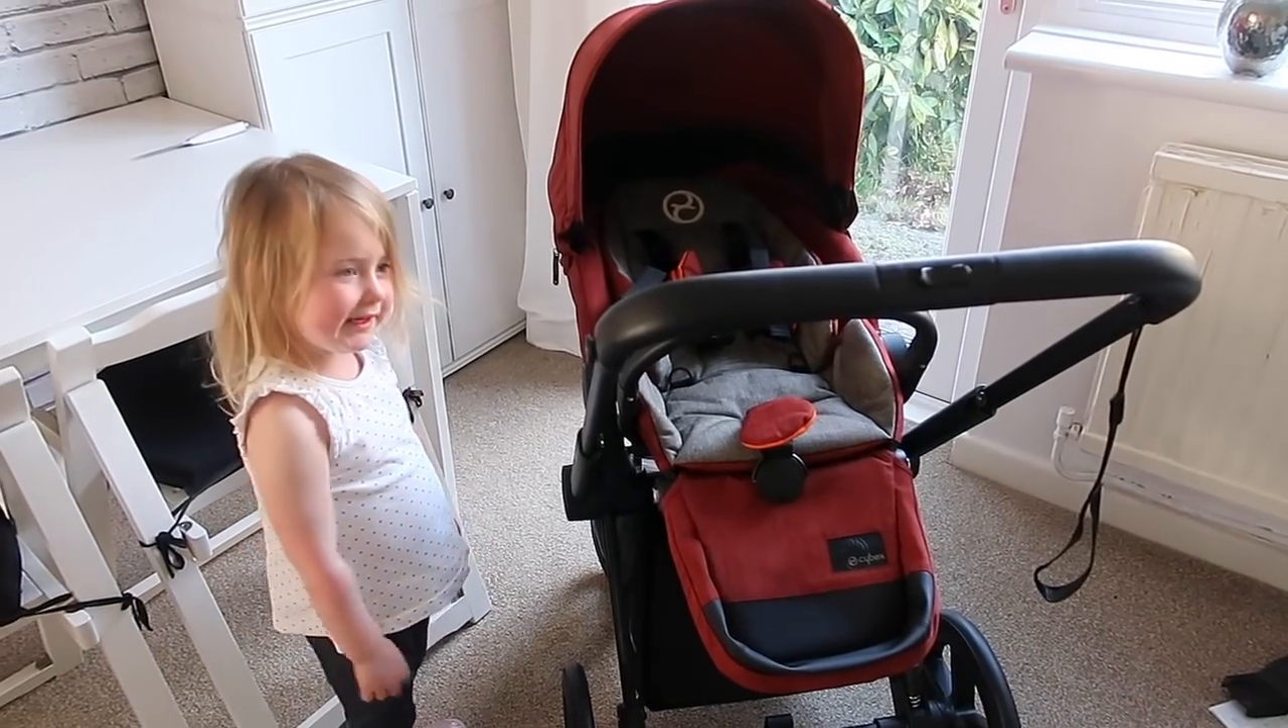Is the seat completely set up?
Yes.